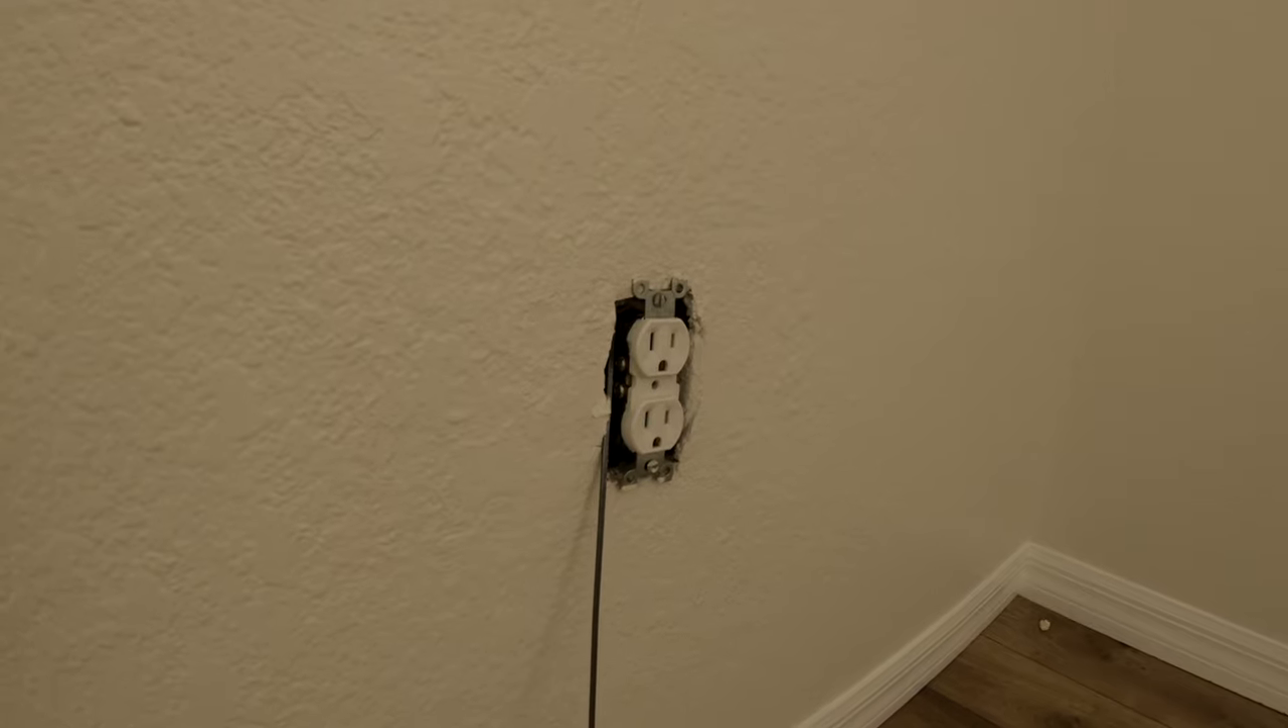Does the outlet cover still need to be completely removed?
No.